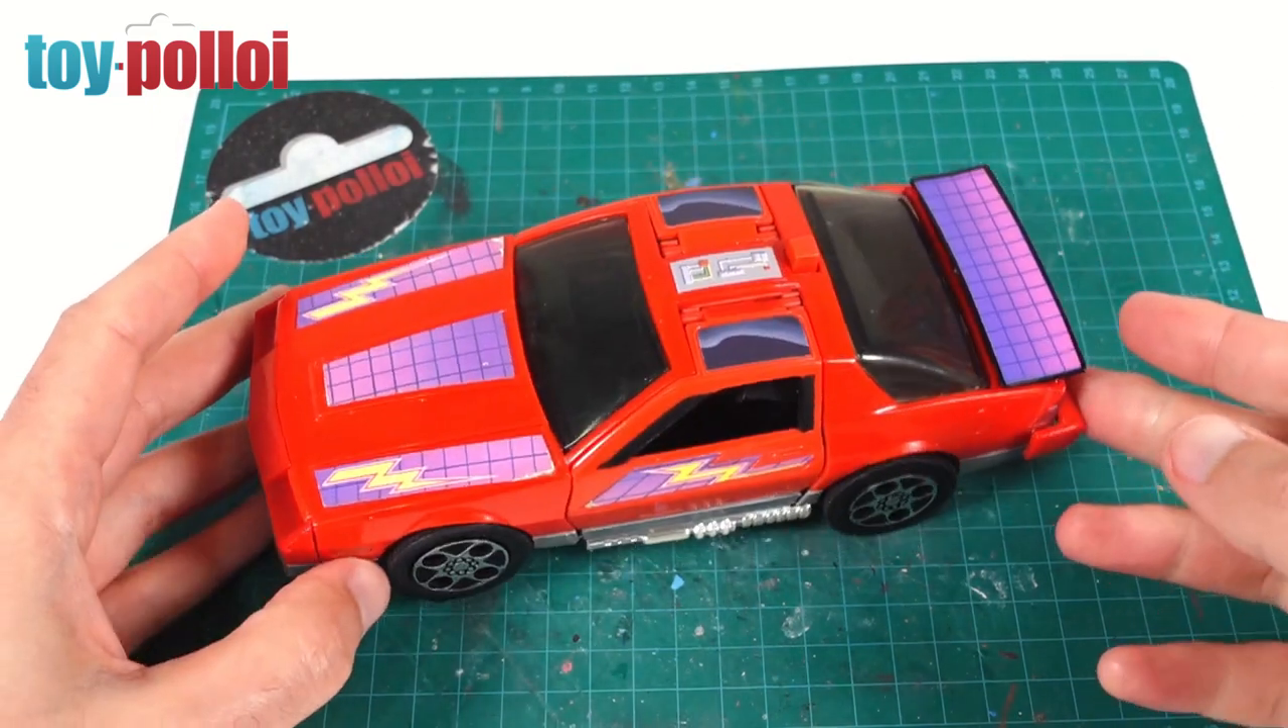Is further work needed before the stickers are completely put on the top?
No.